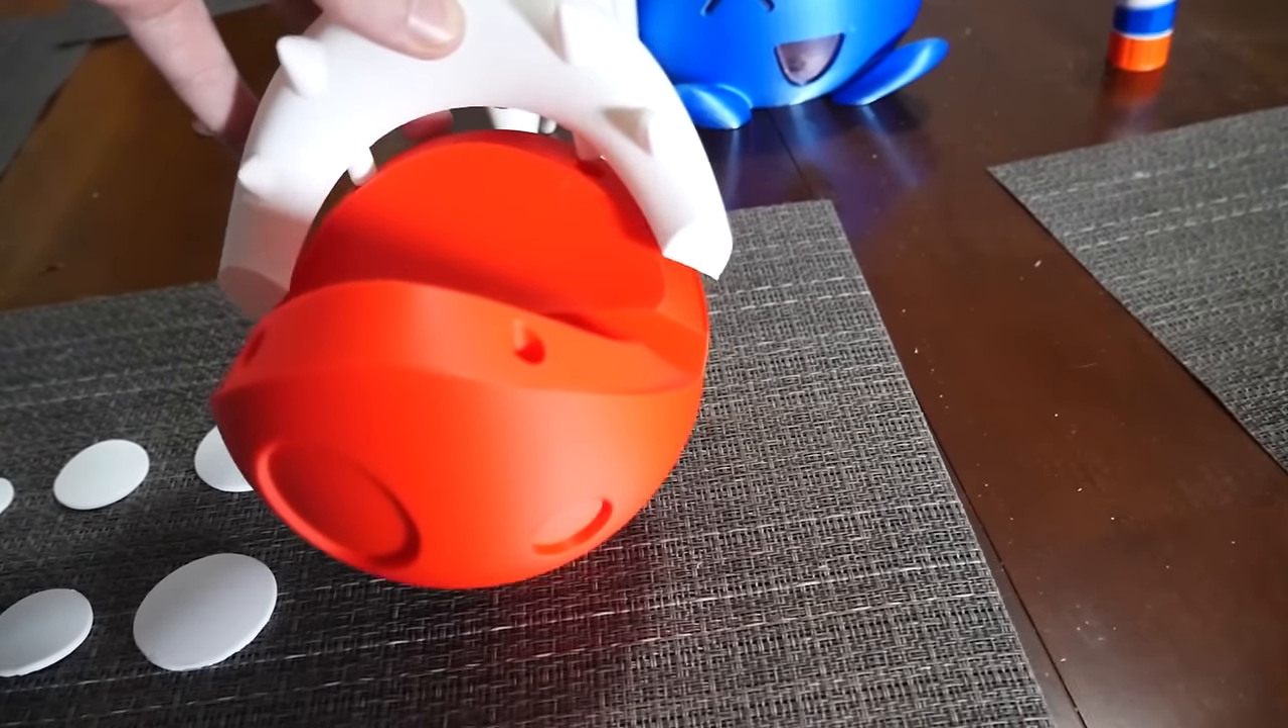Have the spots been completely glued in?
No.